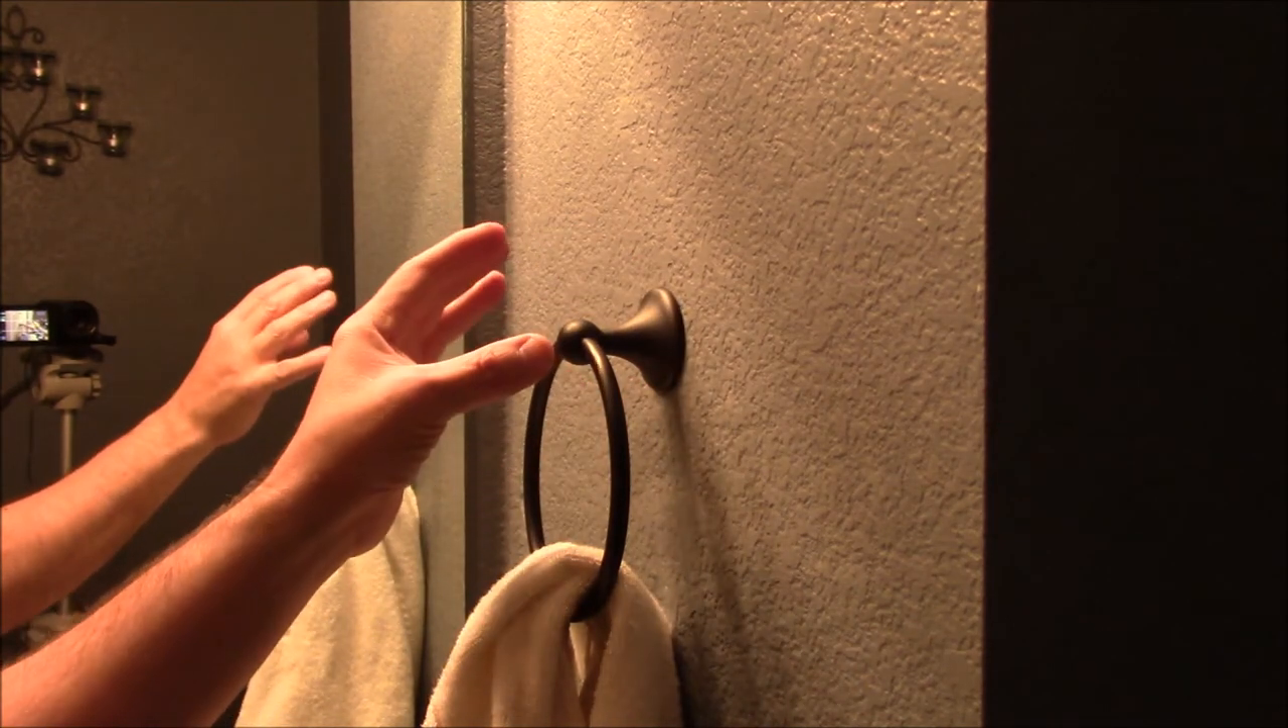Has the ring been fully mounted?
Yes.